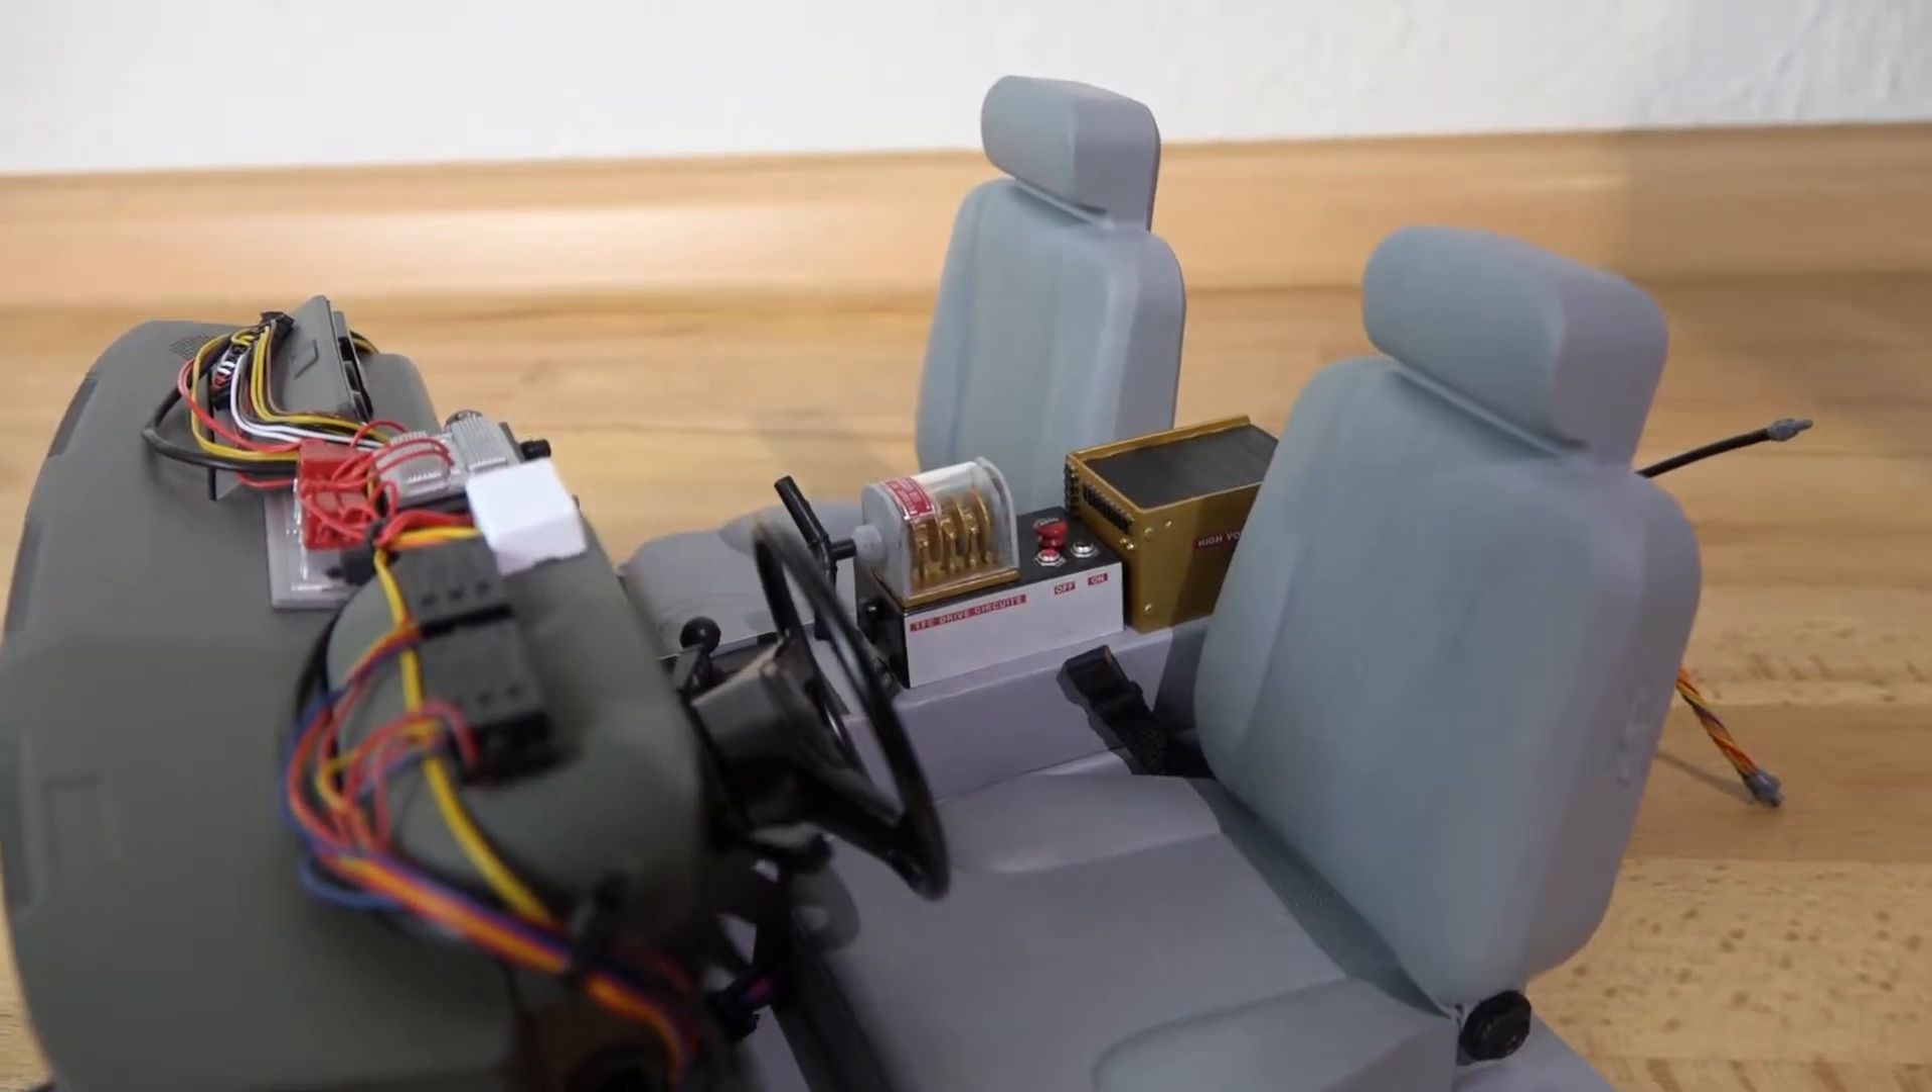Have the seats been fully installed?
Yes.